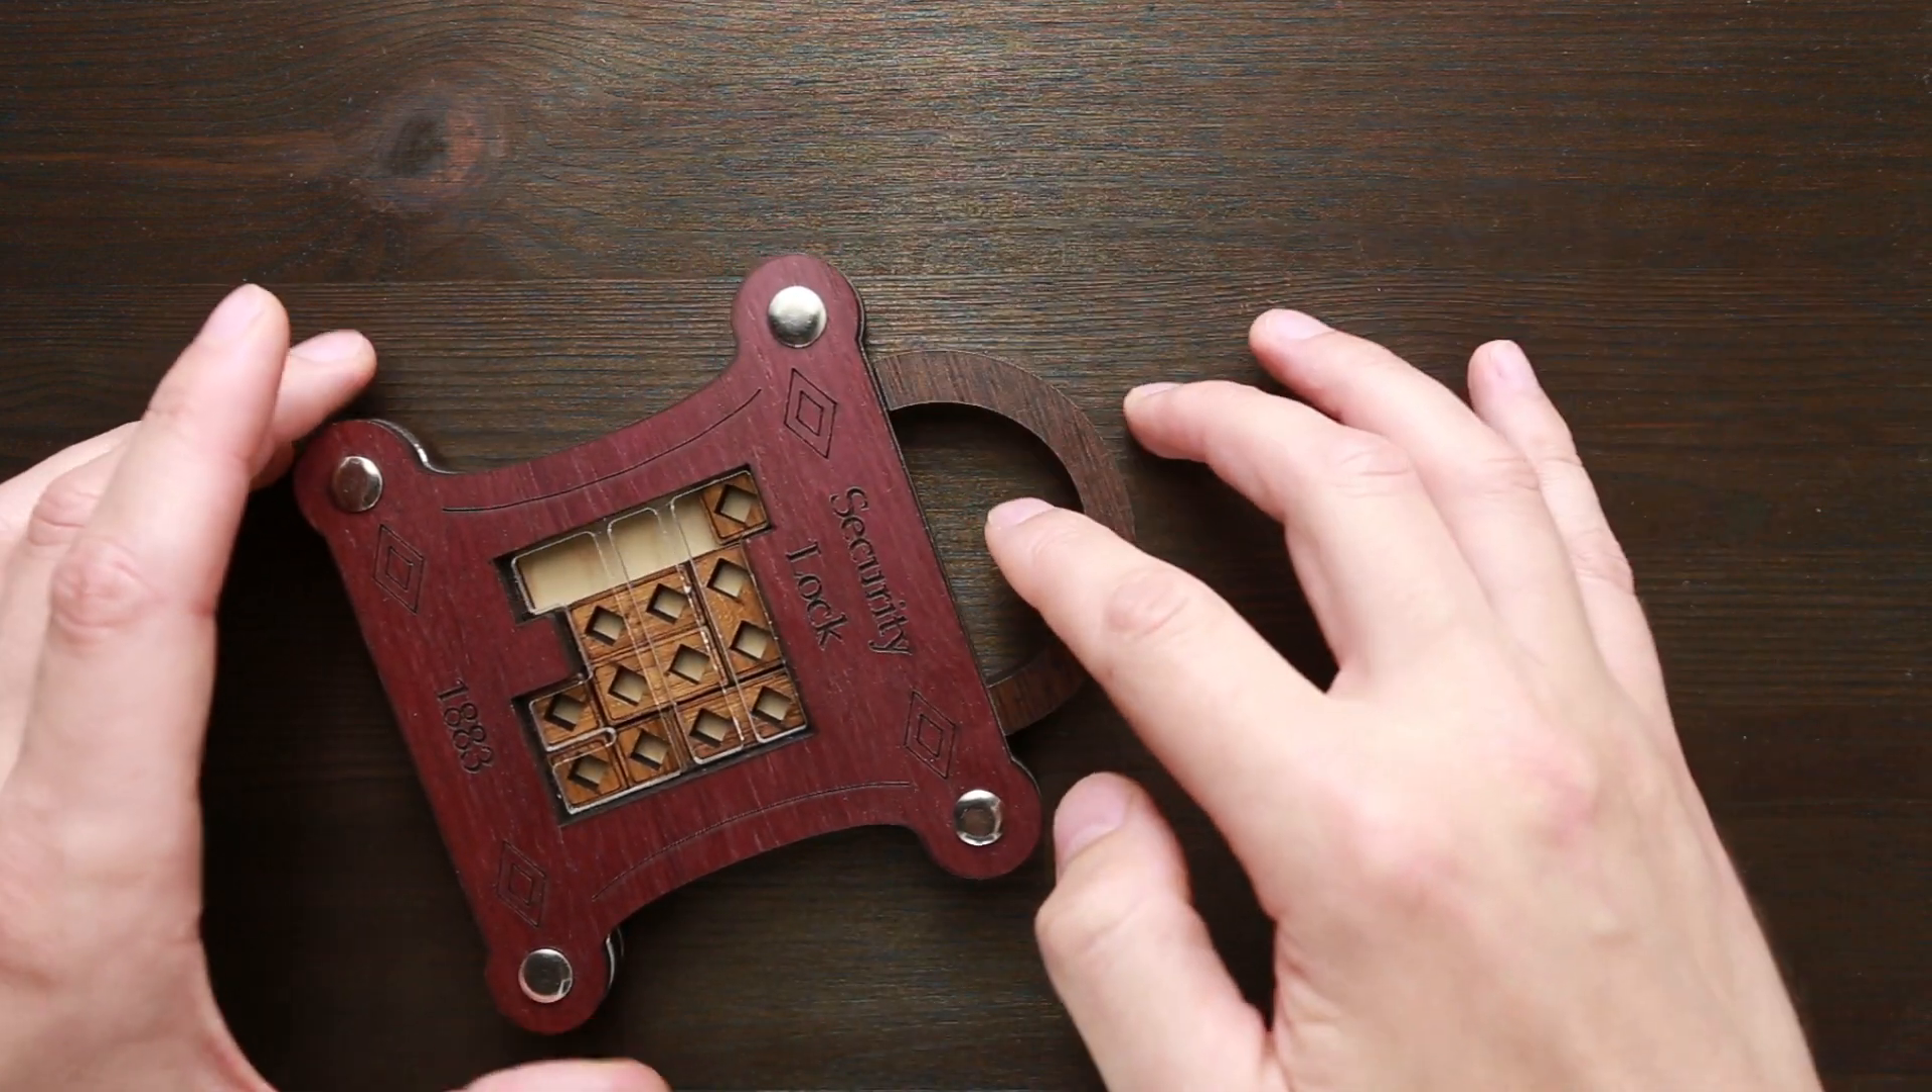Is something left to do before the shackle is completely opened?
Yes.